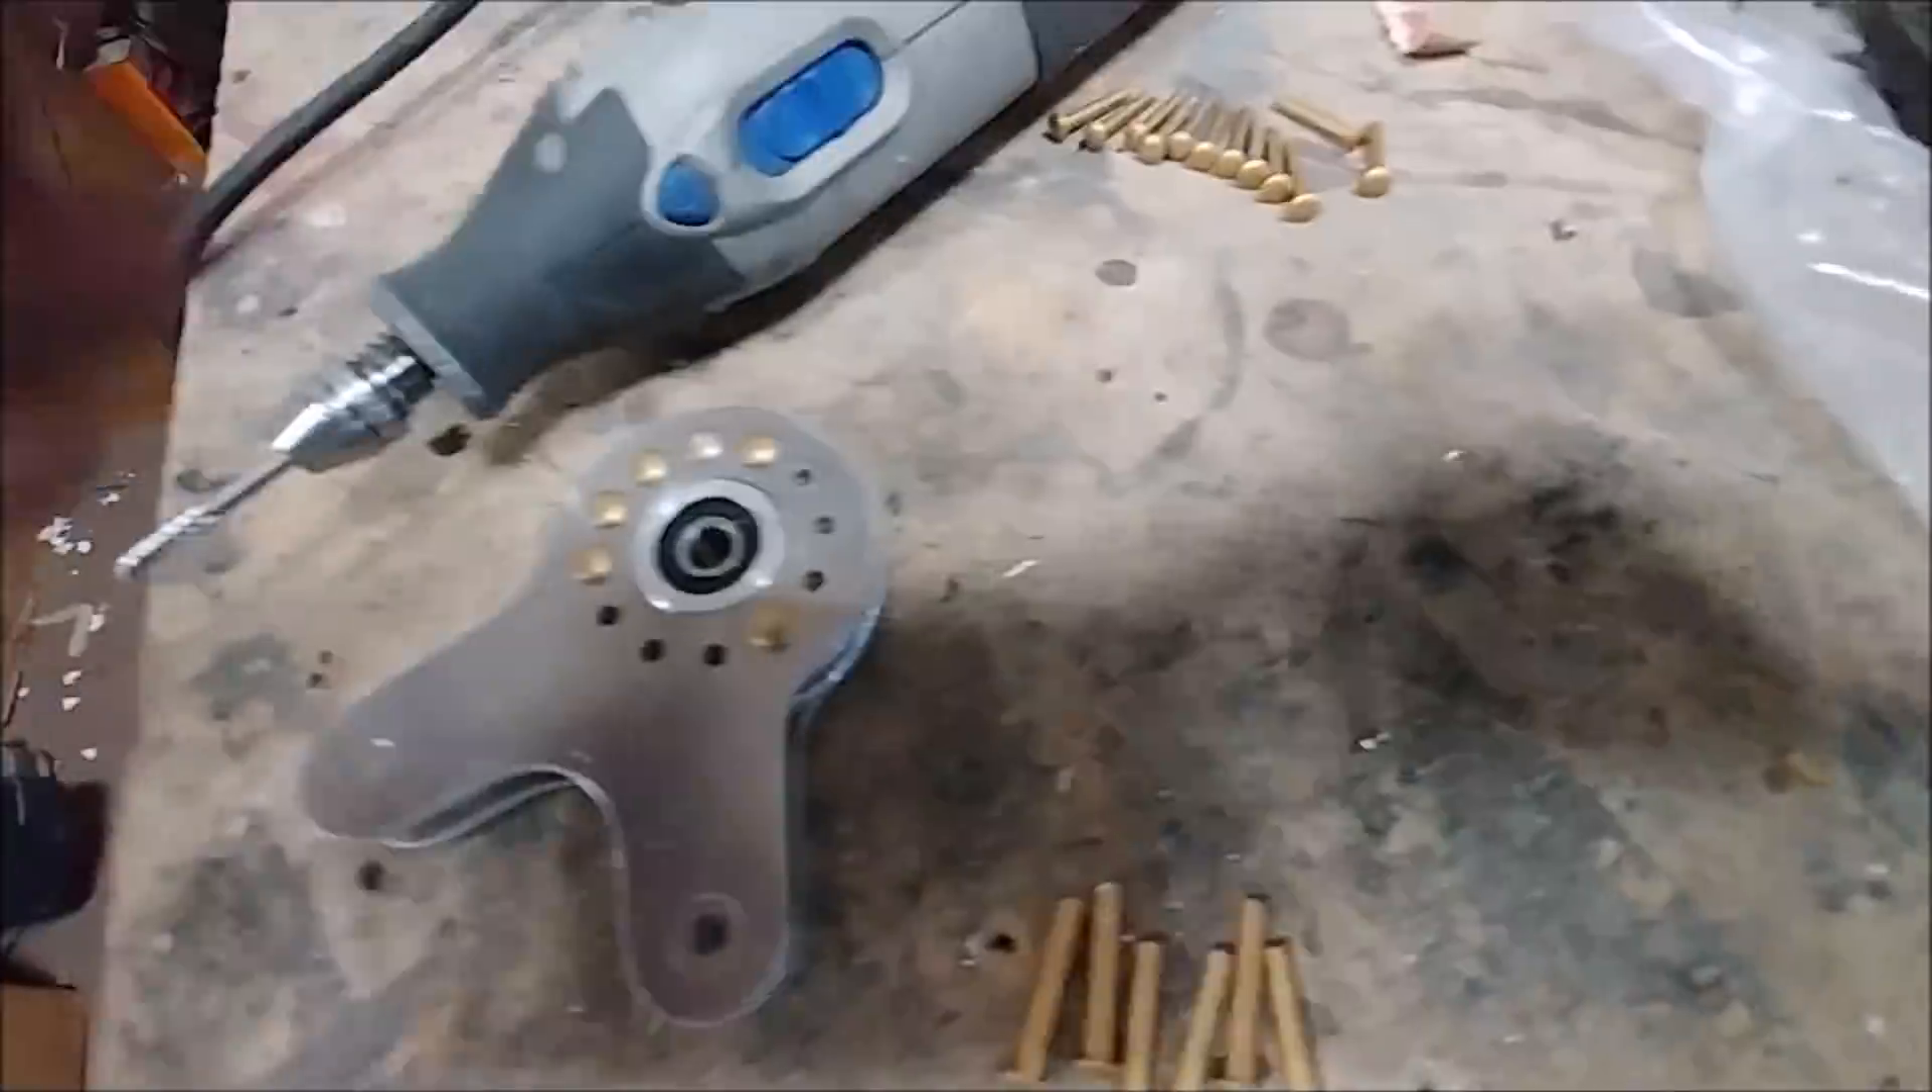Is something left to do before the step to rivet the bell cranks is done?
Yes.